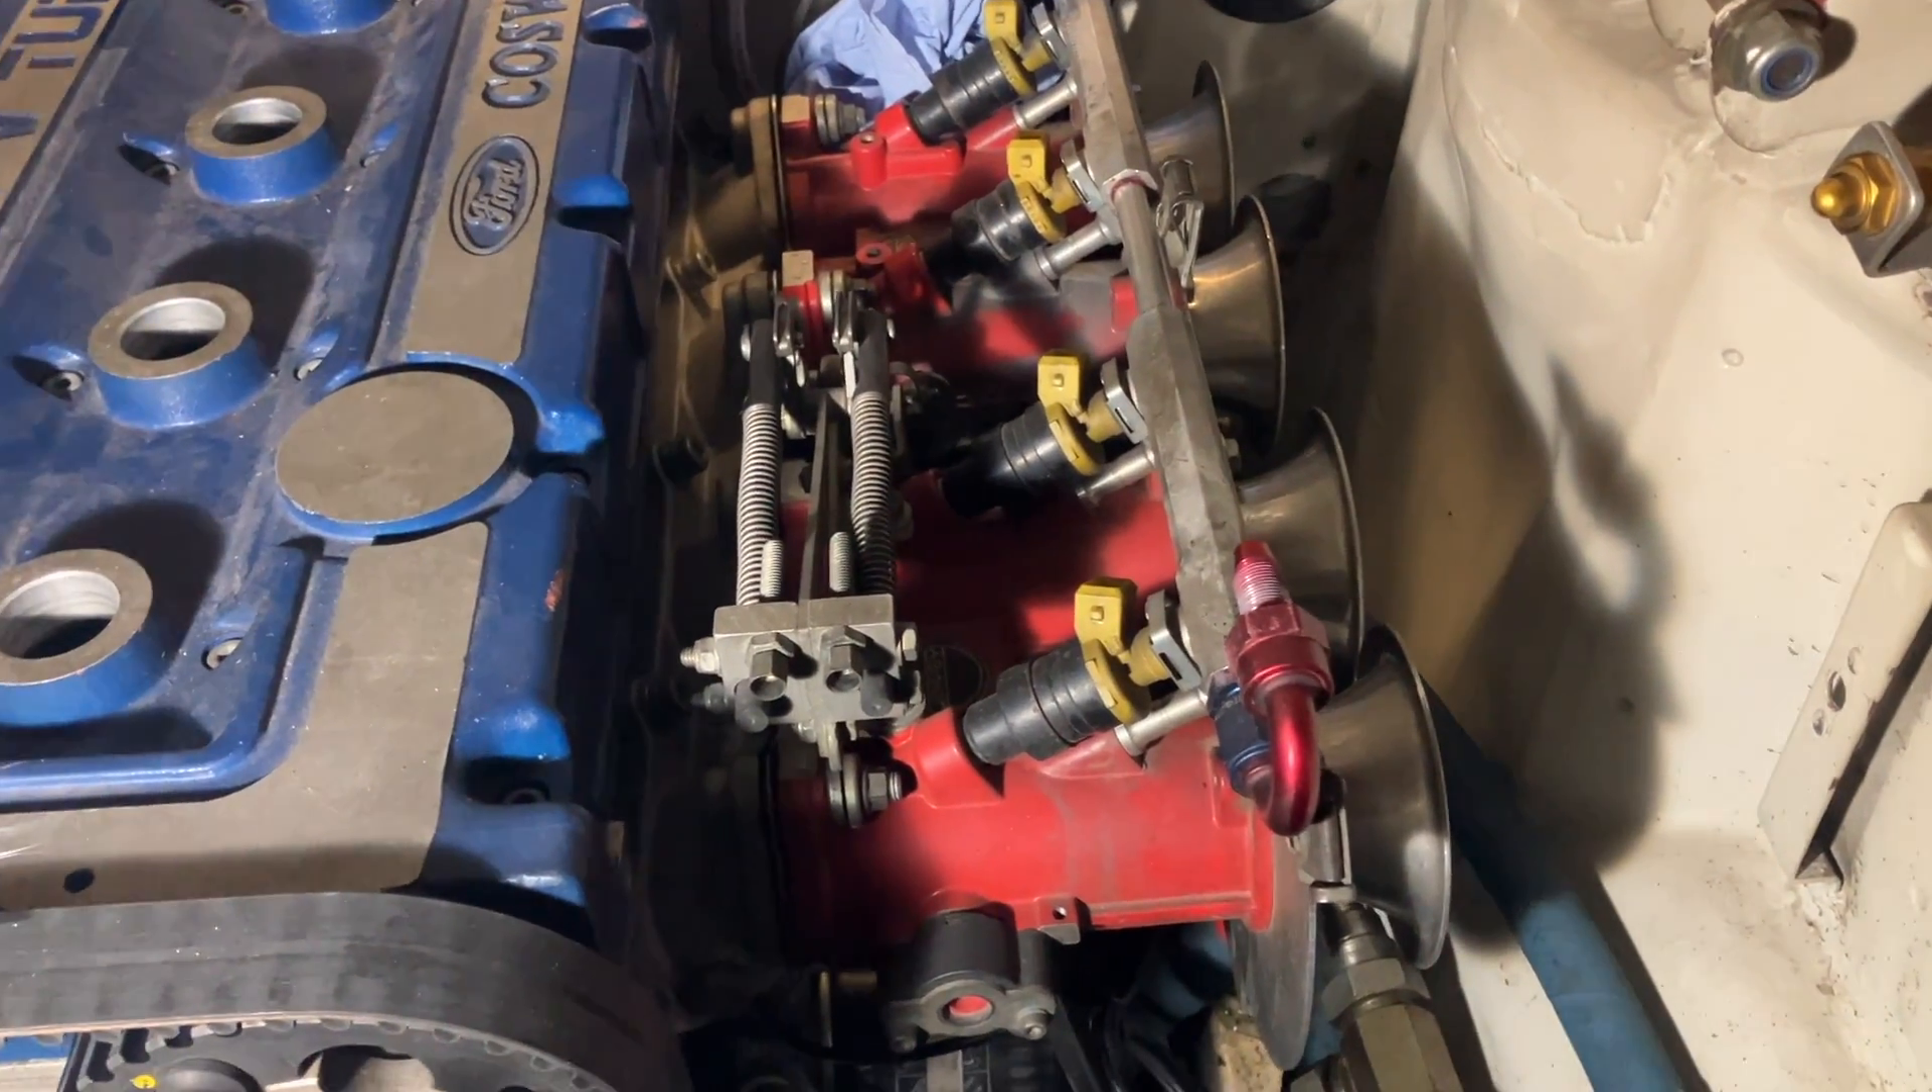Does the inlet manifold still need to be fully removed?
Yes.